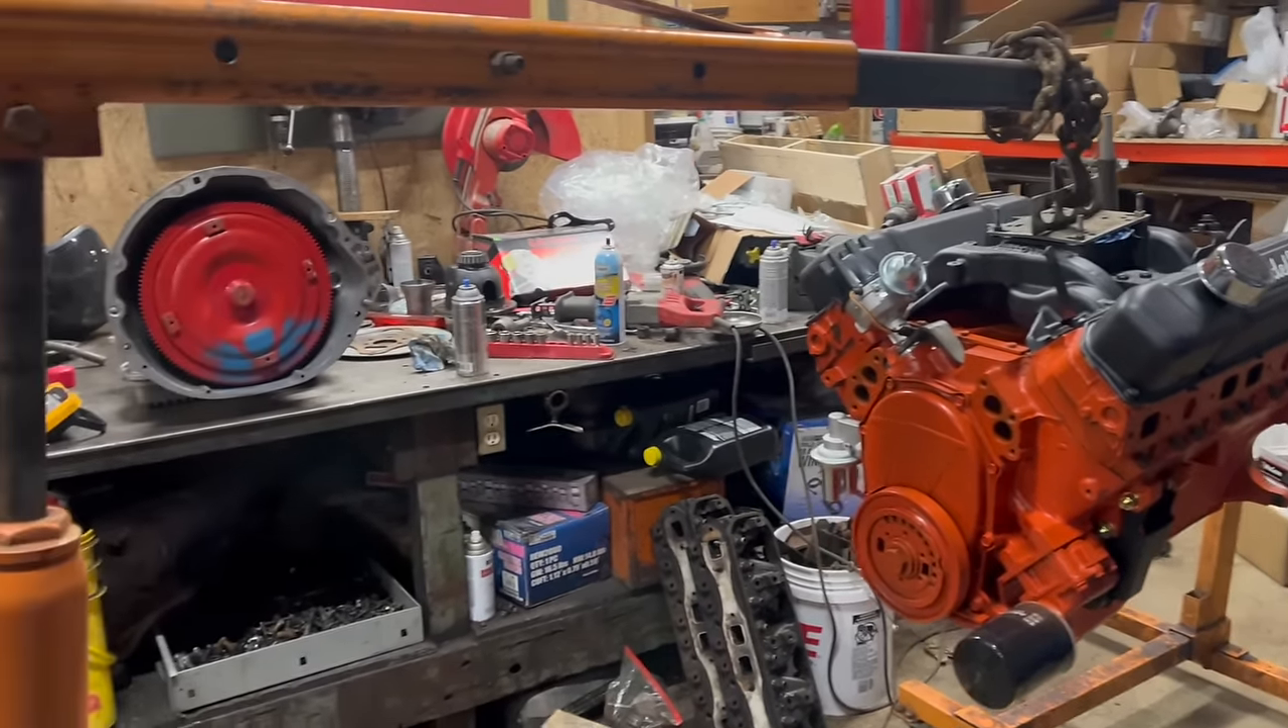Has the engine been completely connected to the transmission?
No.